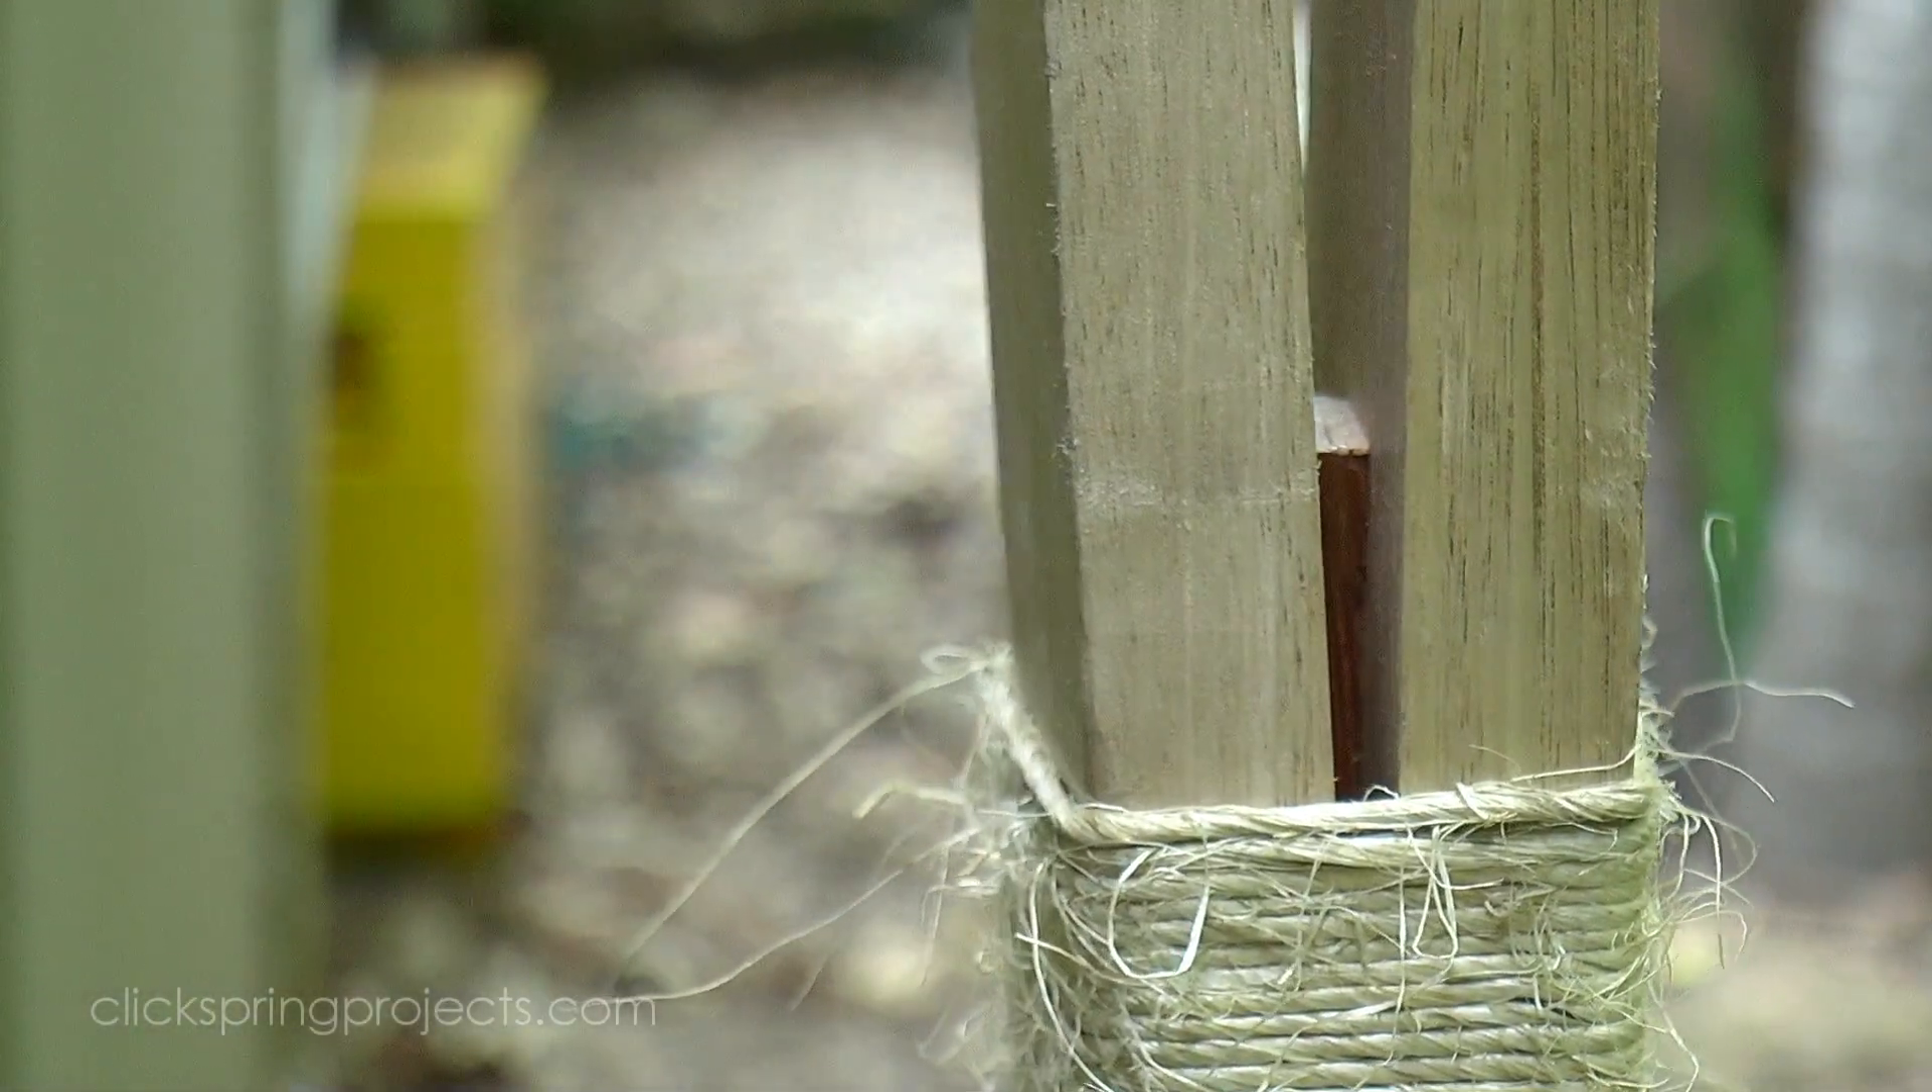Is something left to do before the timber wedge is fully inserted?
No.